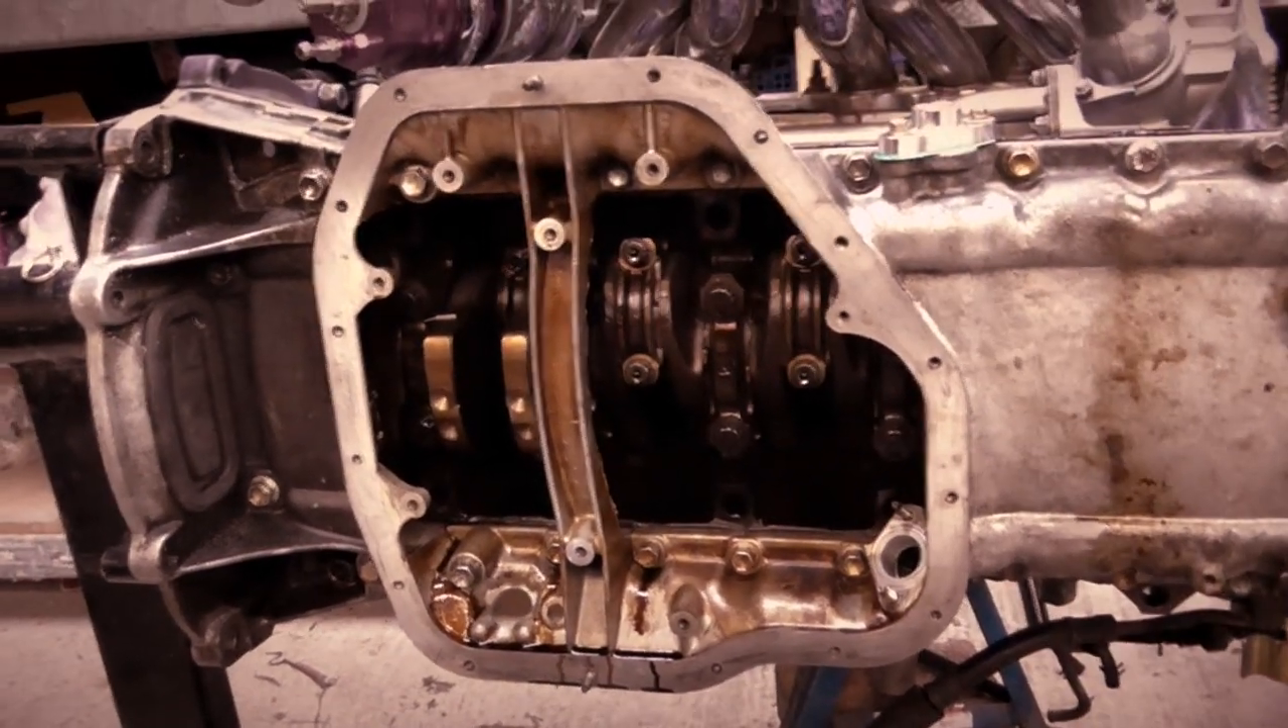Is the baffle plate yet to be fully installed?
Yes.